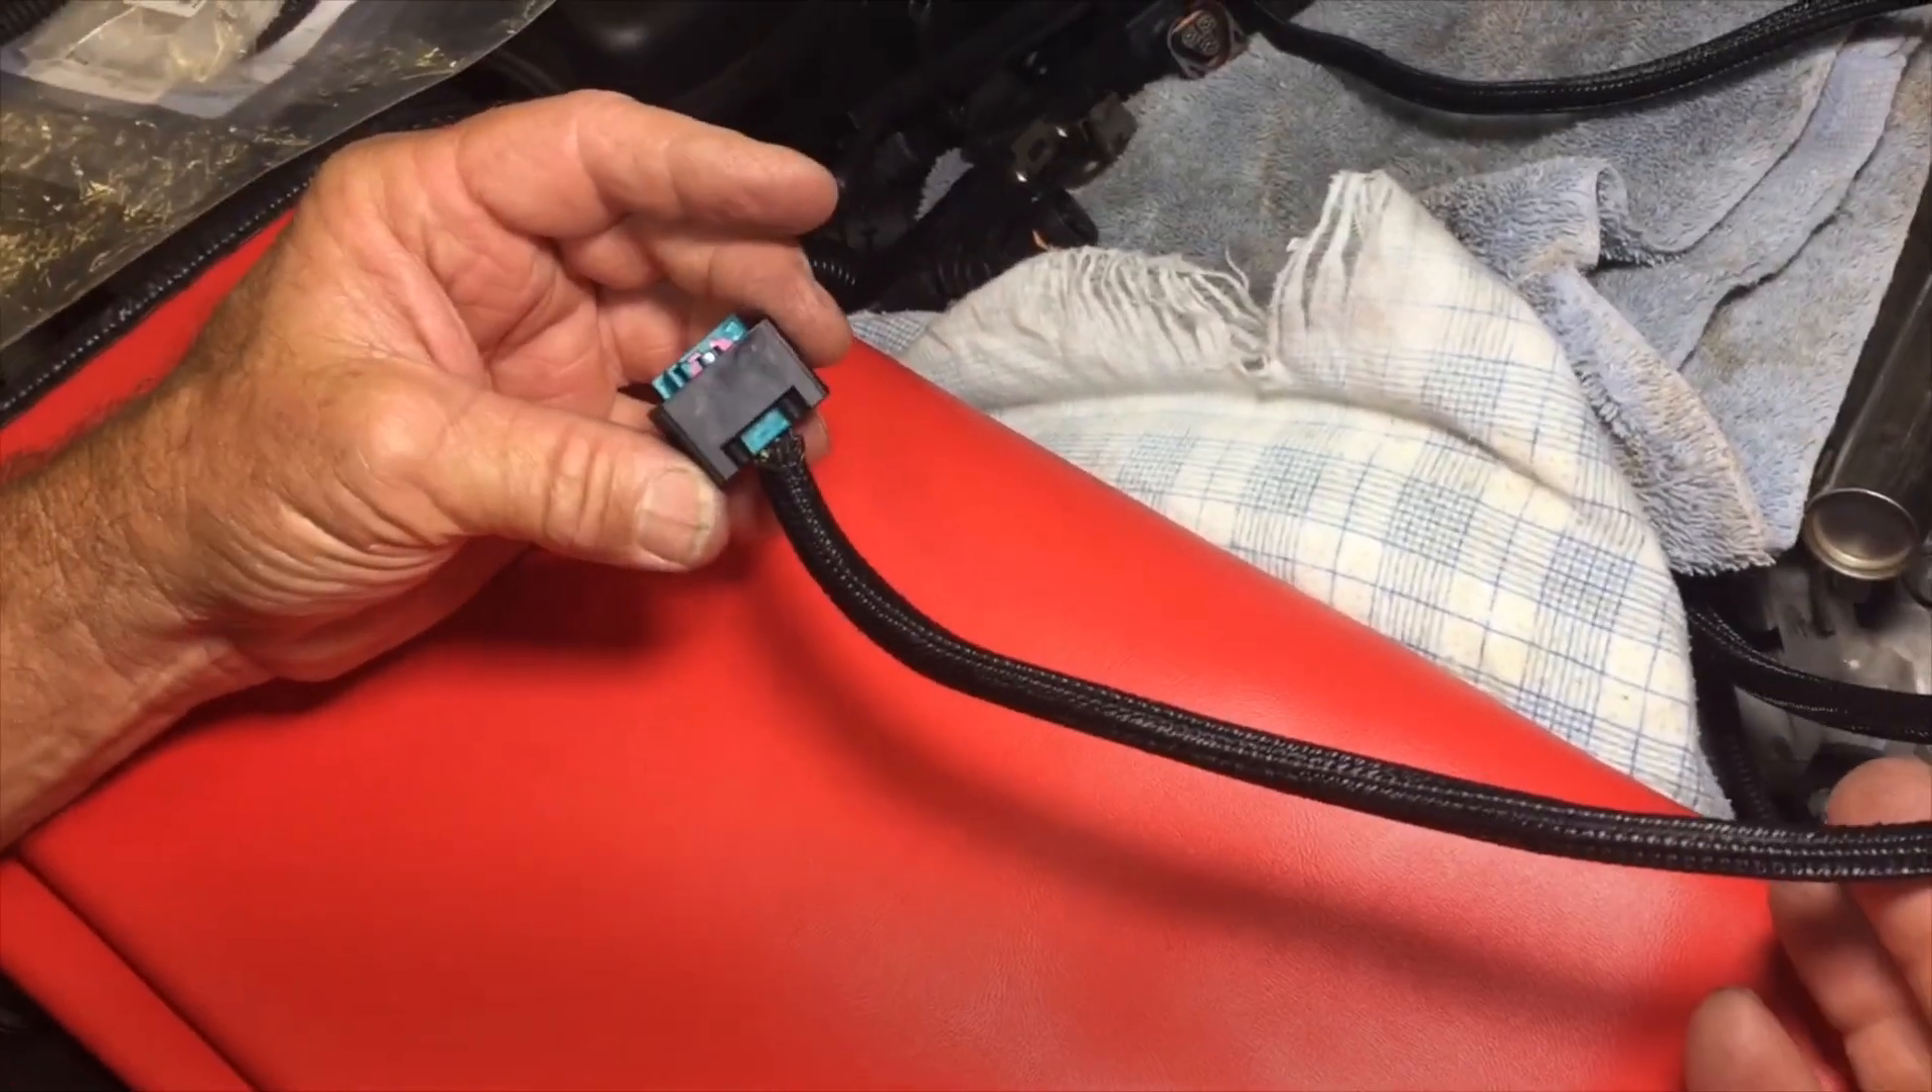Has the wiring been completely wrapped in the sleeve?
Yes.